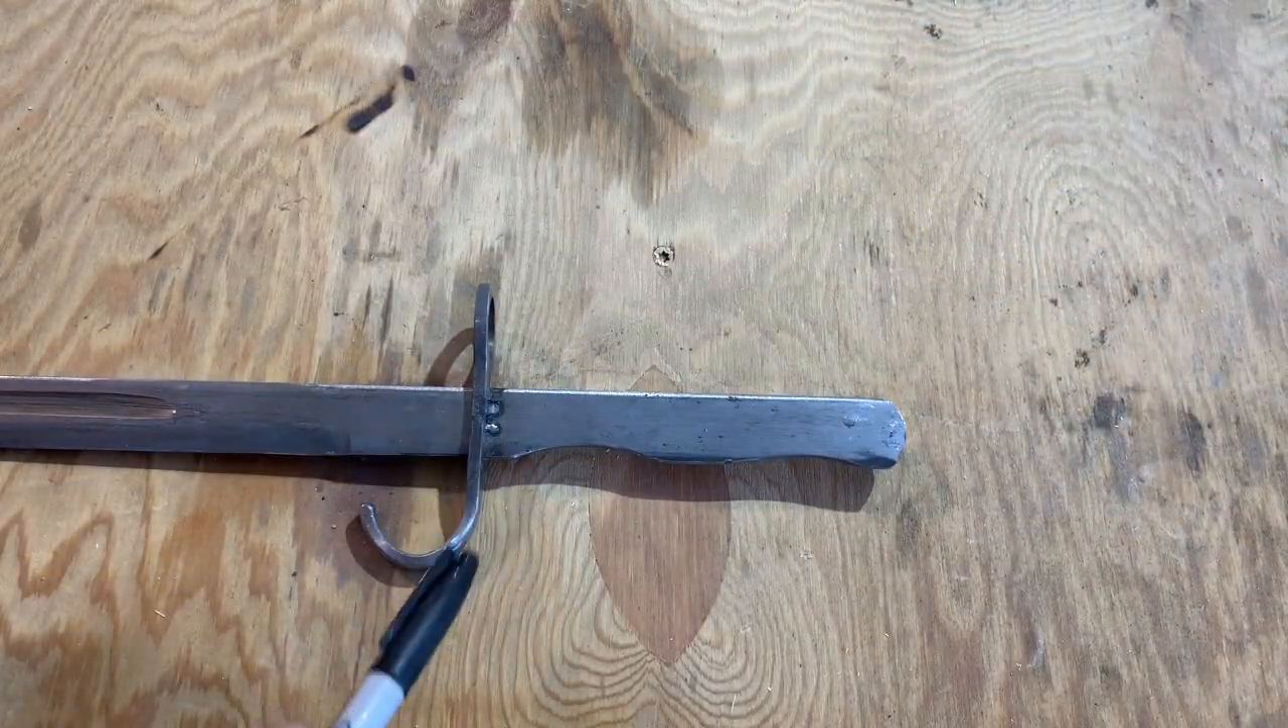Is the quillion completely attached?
Yes.